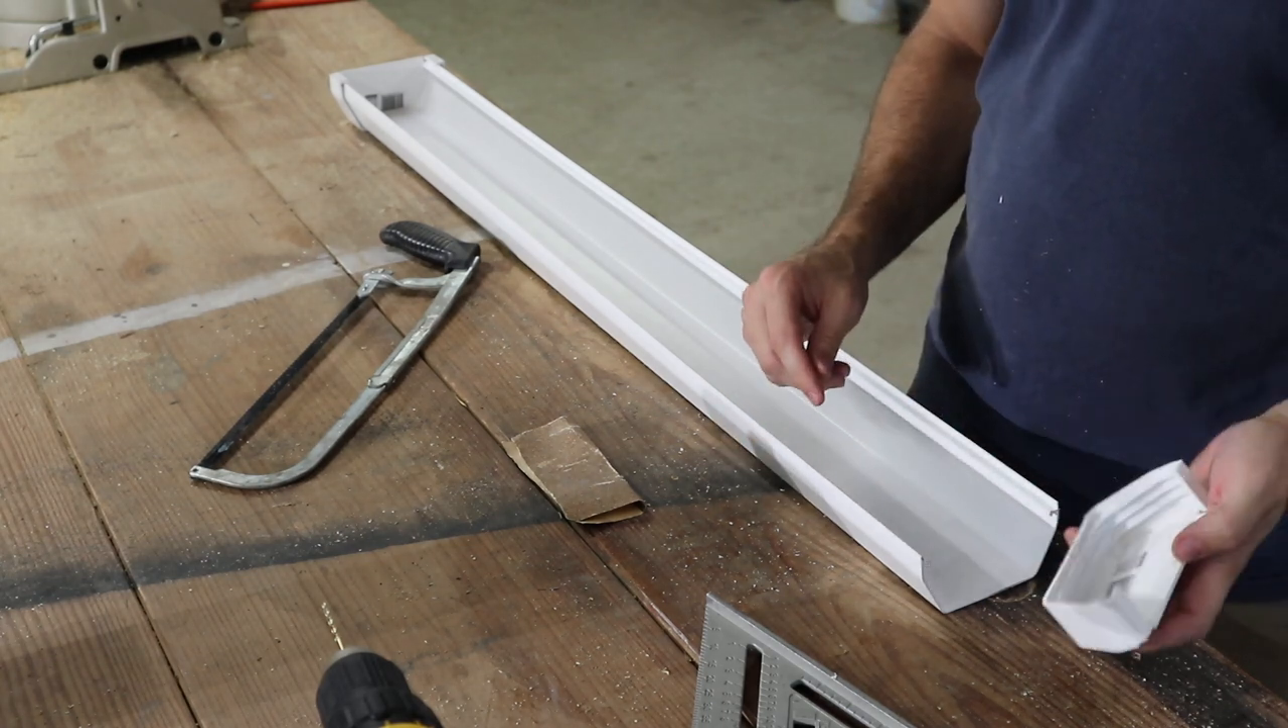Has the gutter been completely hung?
No.